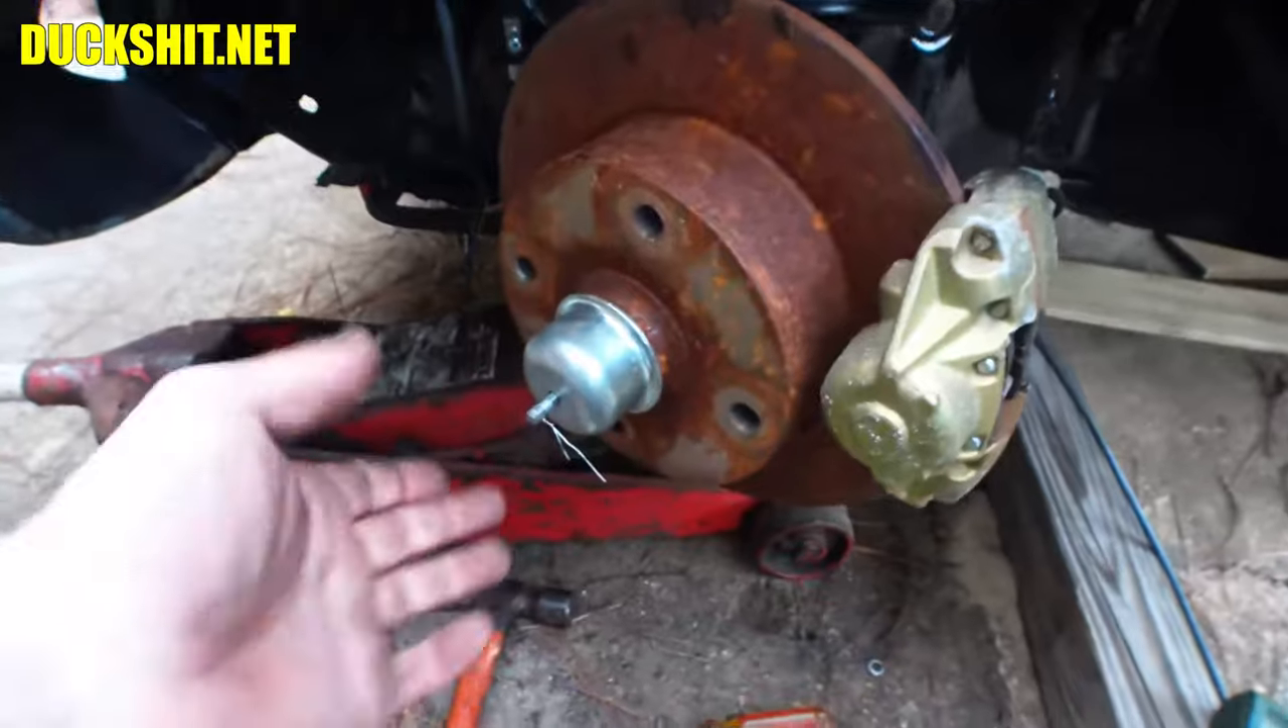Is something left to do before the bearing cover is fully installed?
No.